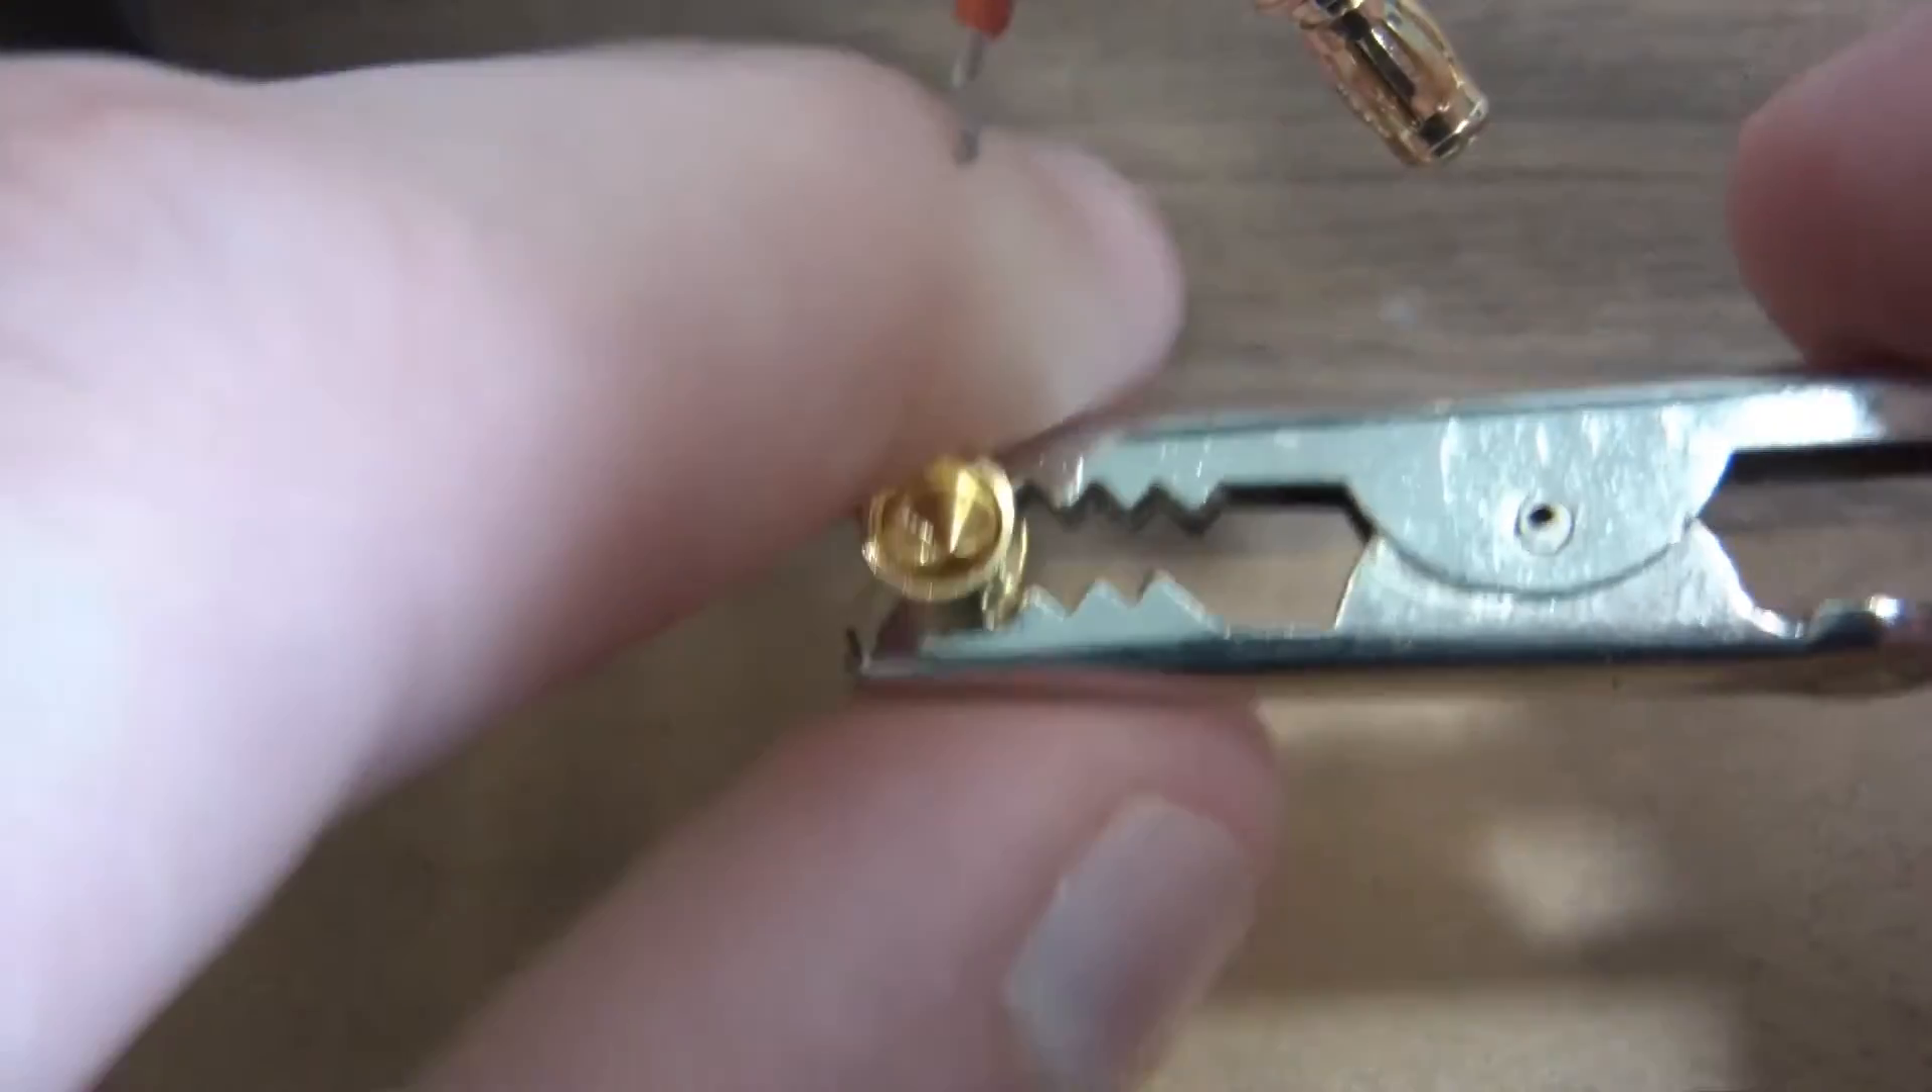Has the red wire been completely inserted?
No.